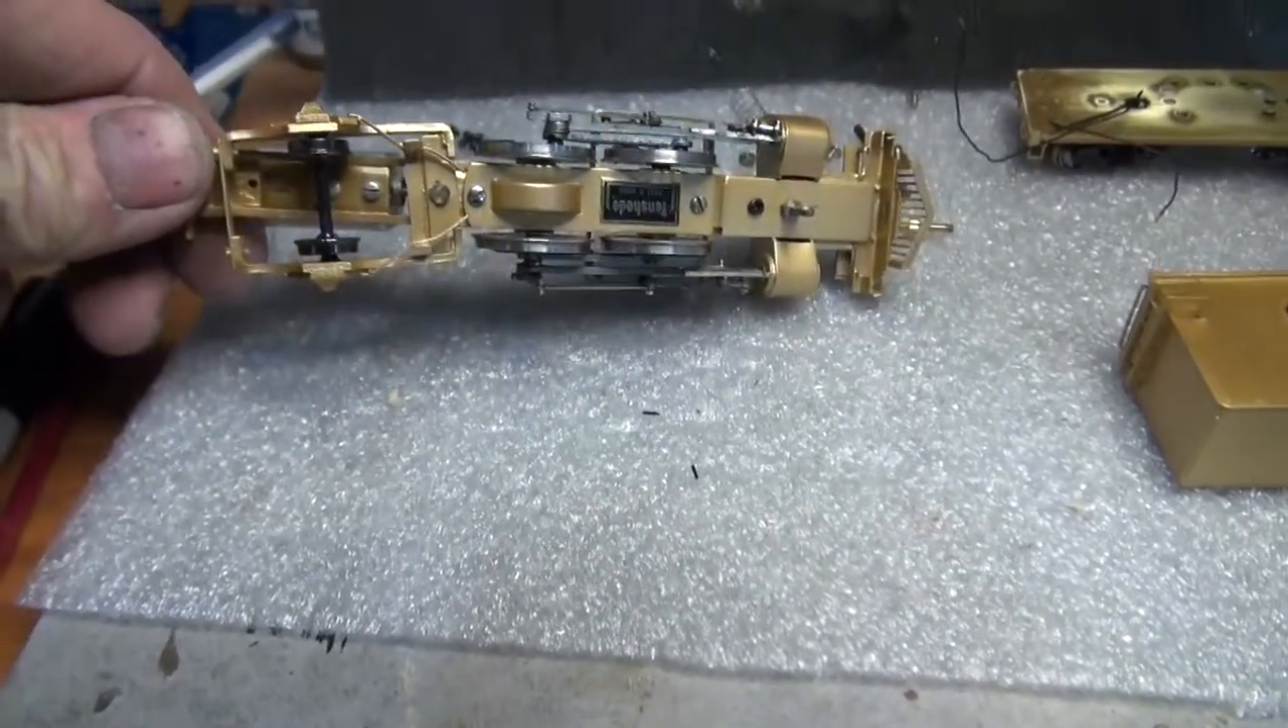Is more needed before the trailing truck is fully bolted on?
No.